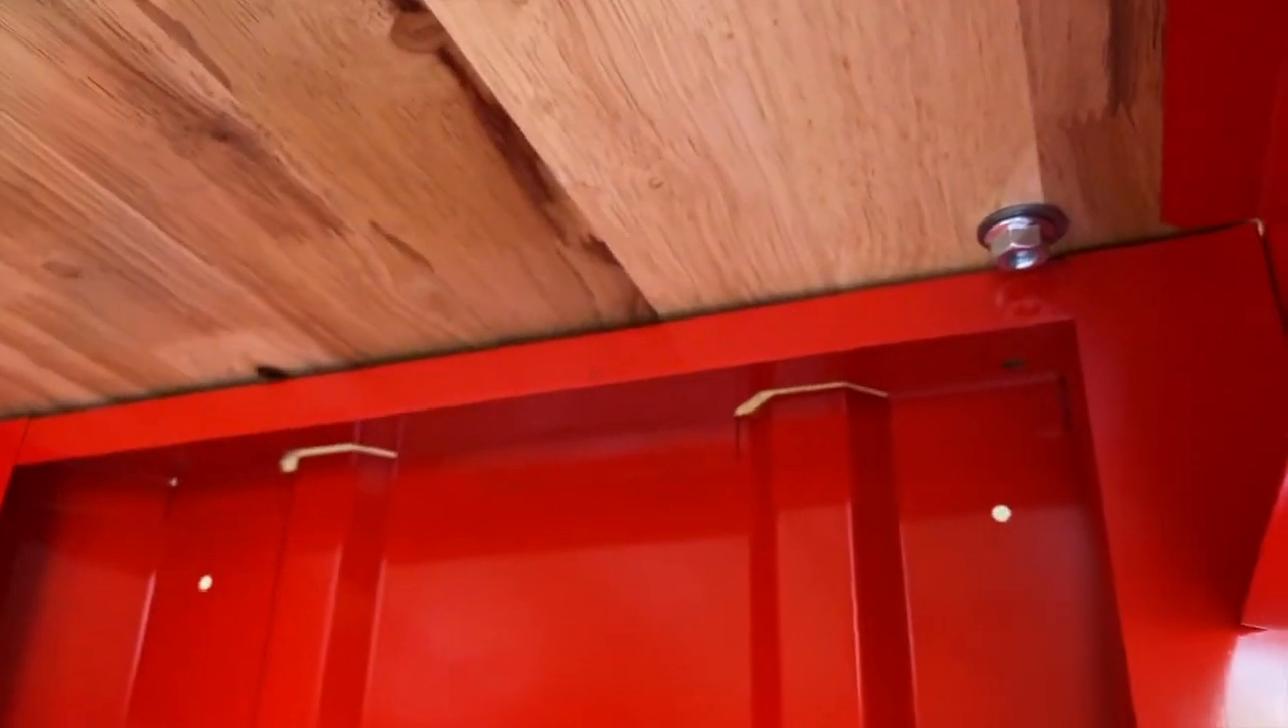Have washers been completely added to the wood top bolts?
Yes.